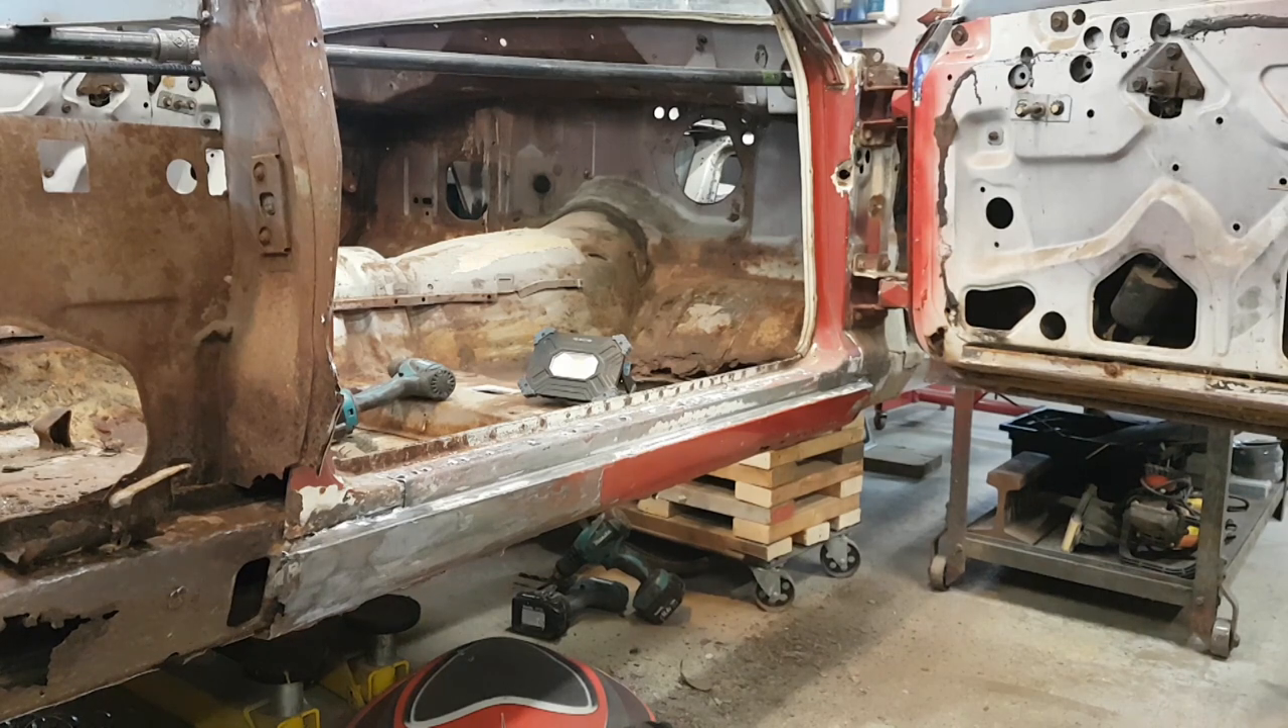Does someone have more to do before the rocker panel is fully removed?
Yes.